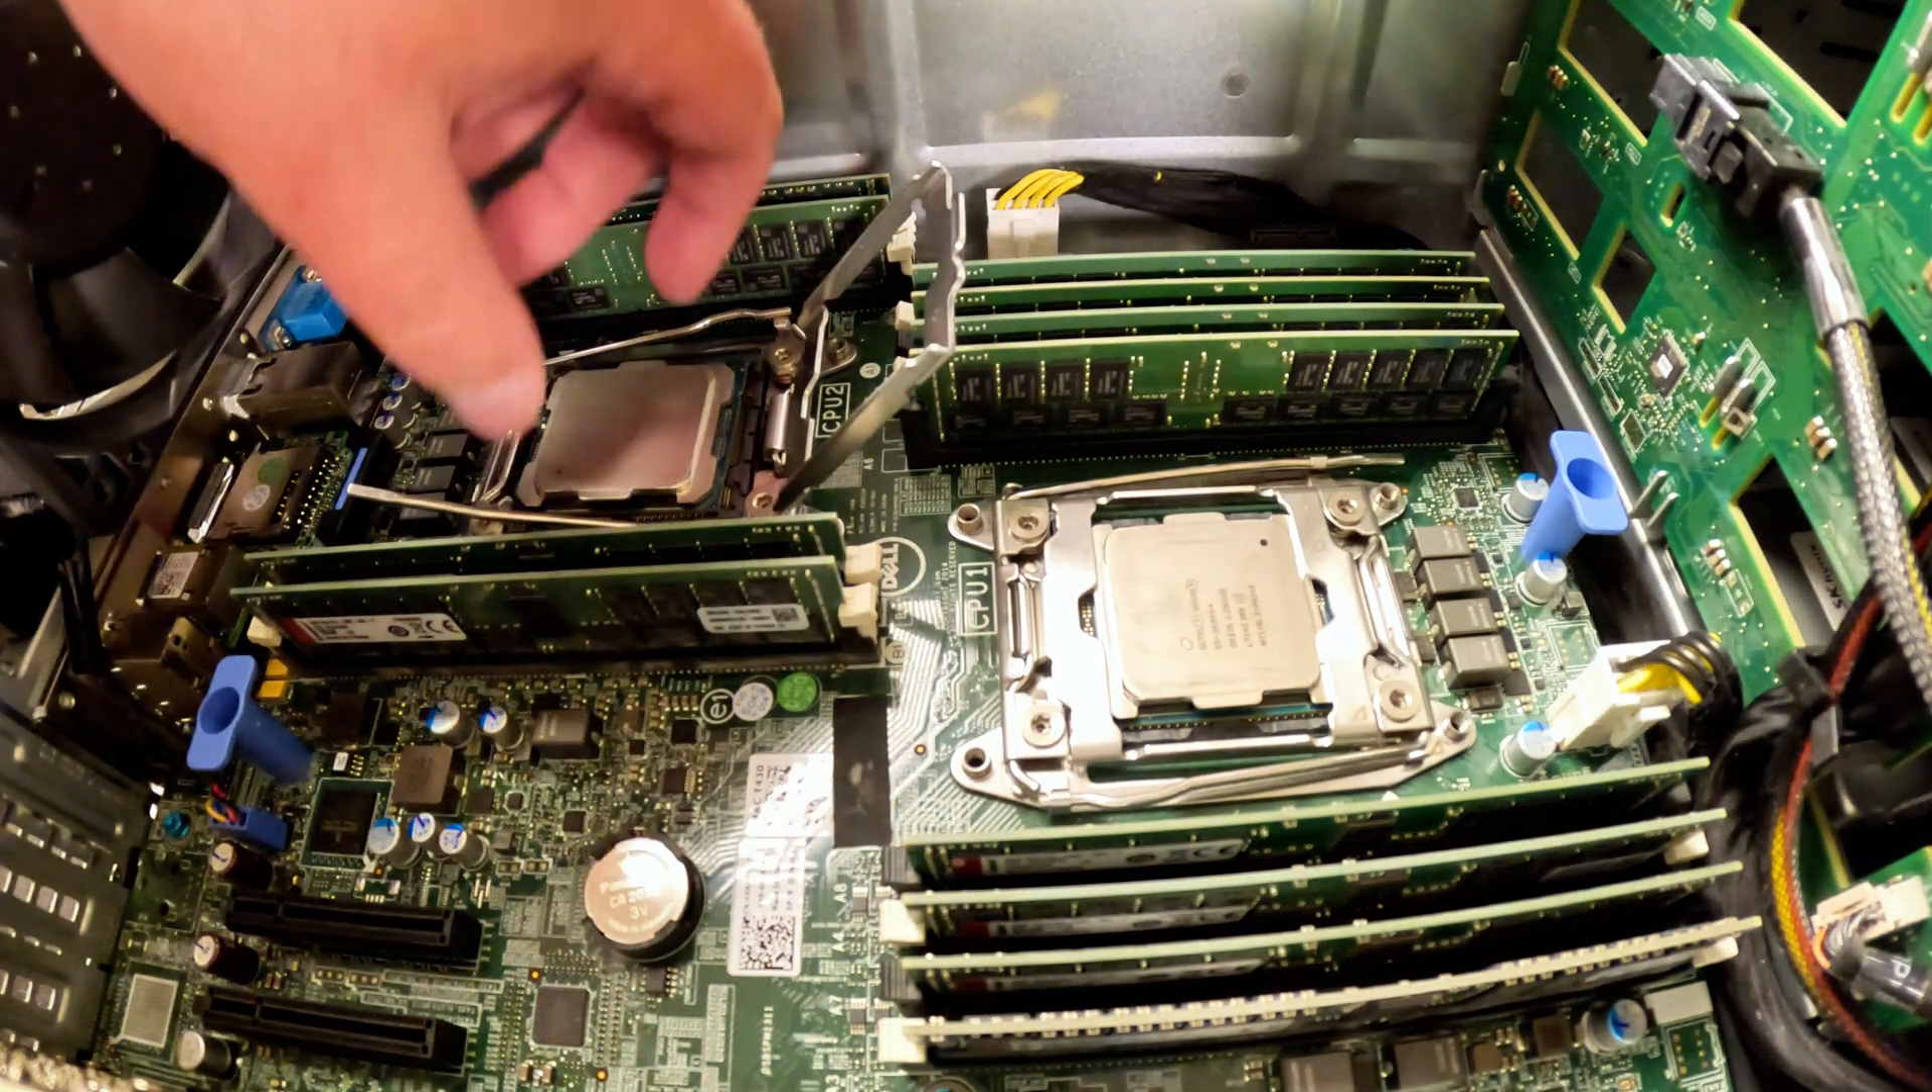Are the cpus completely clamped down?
No.